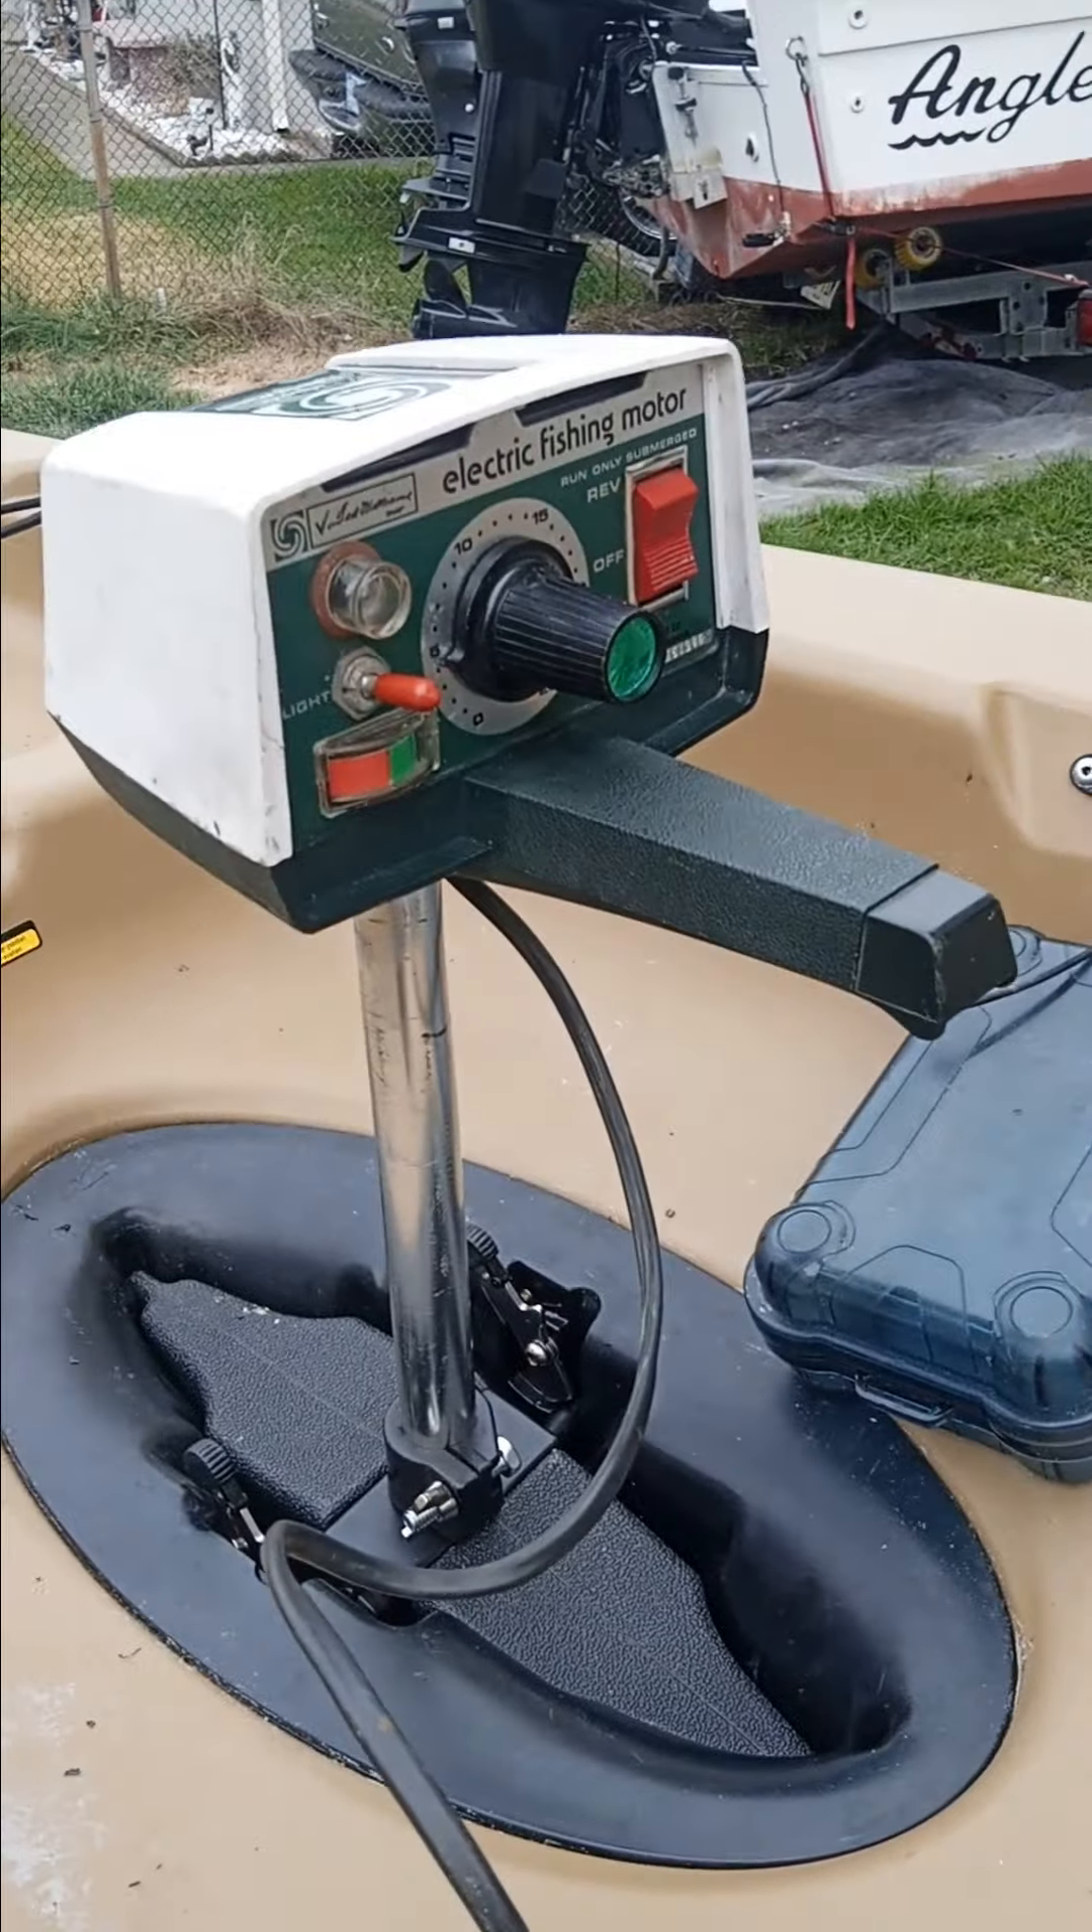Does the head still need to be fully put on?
No.